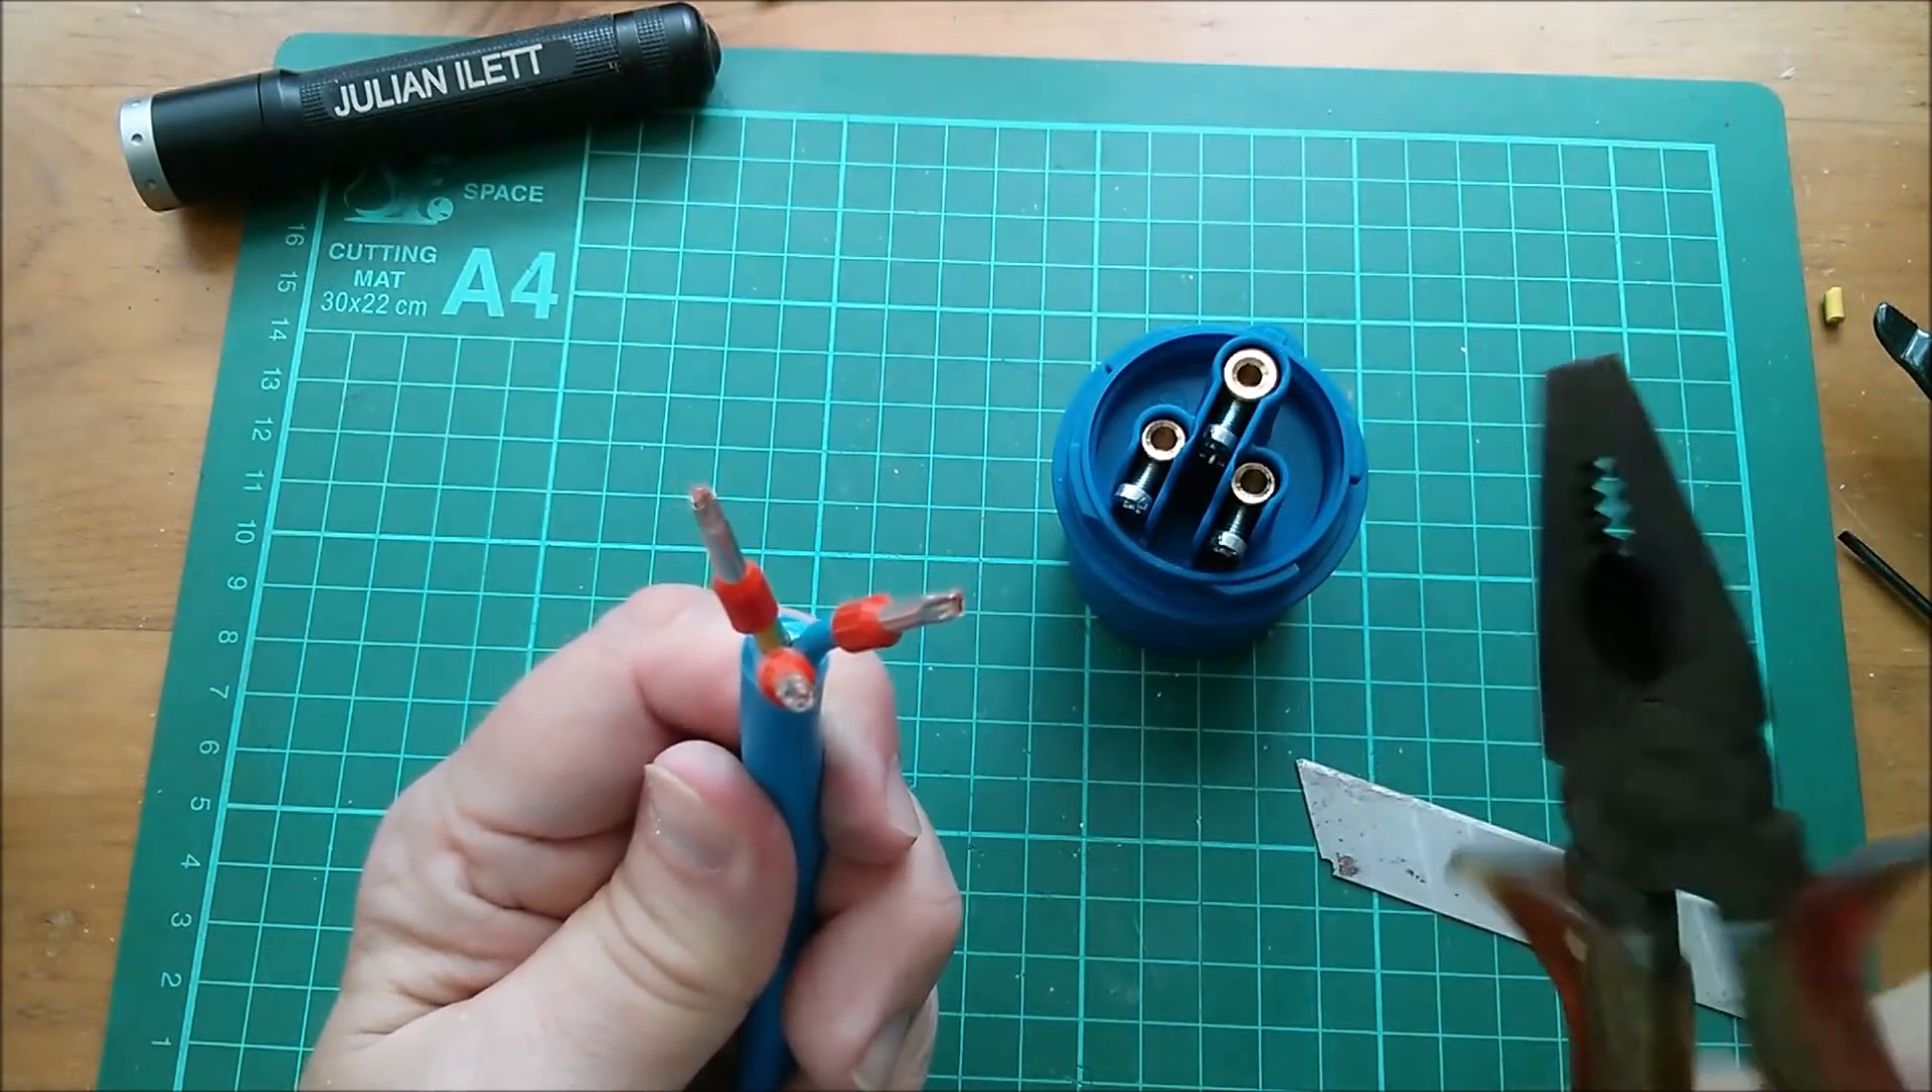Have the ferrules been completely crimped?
Yes.